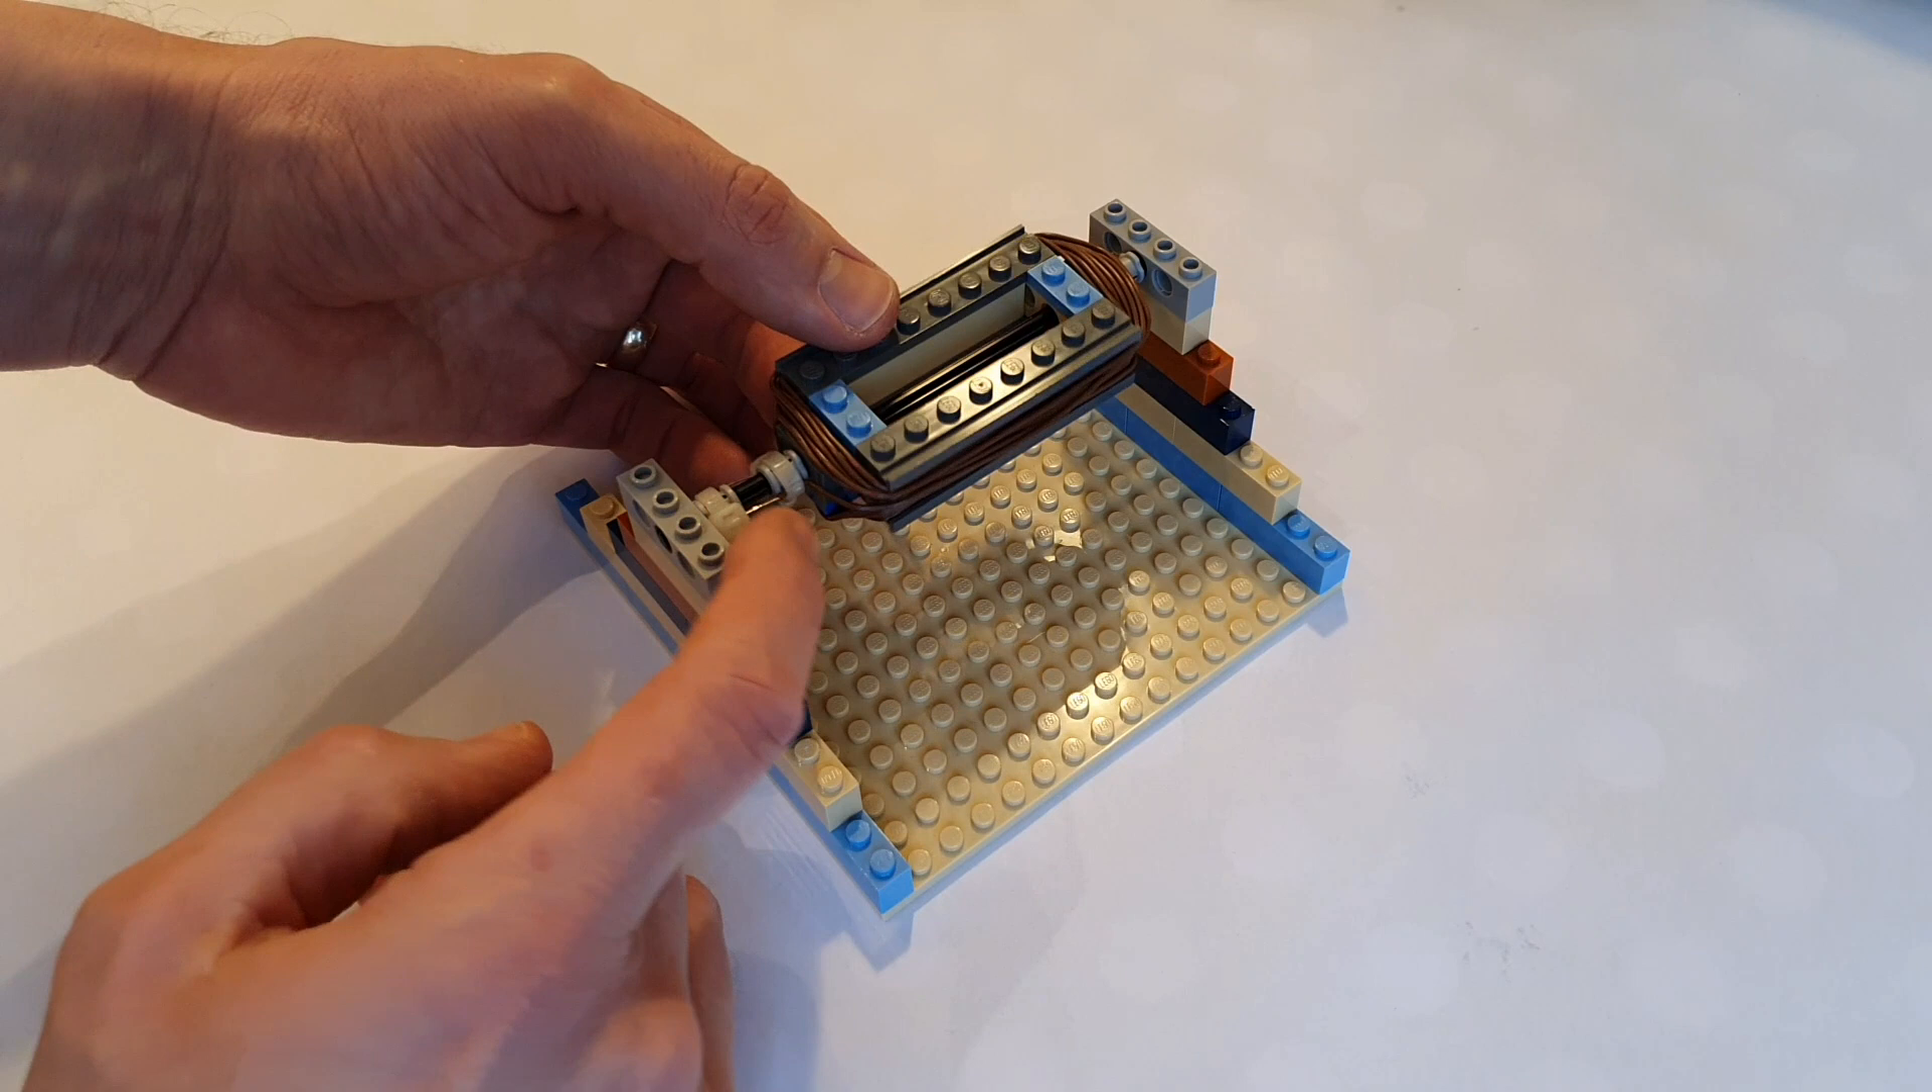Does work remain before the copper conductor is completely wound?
No.